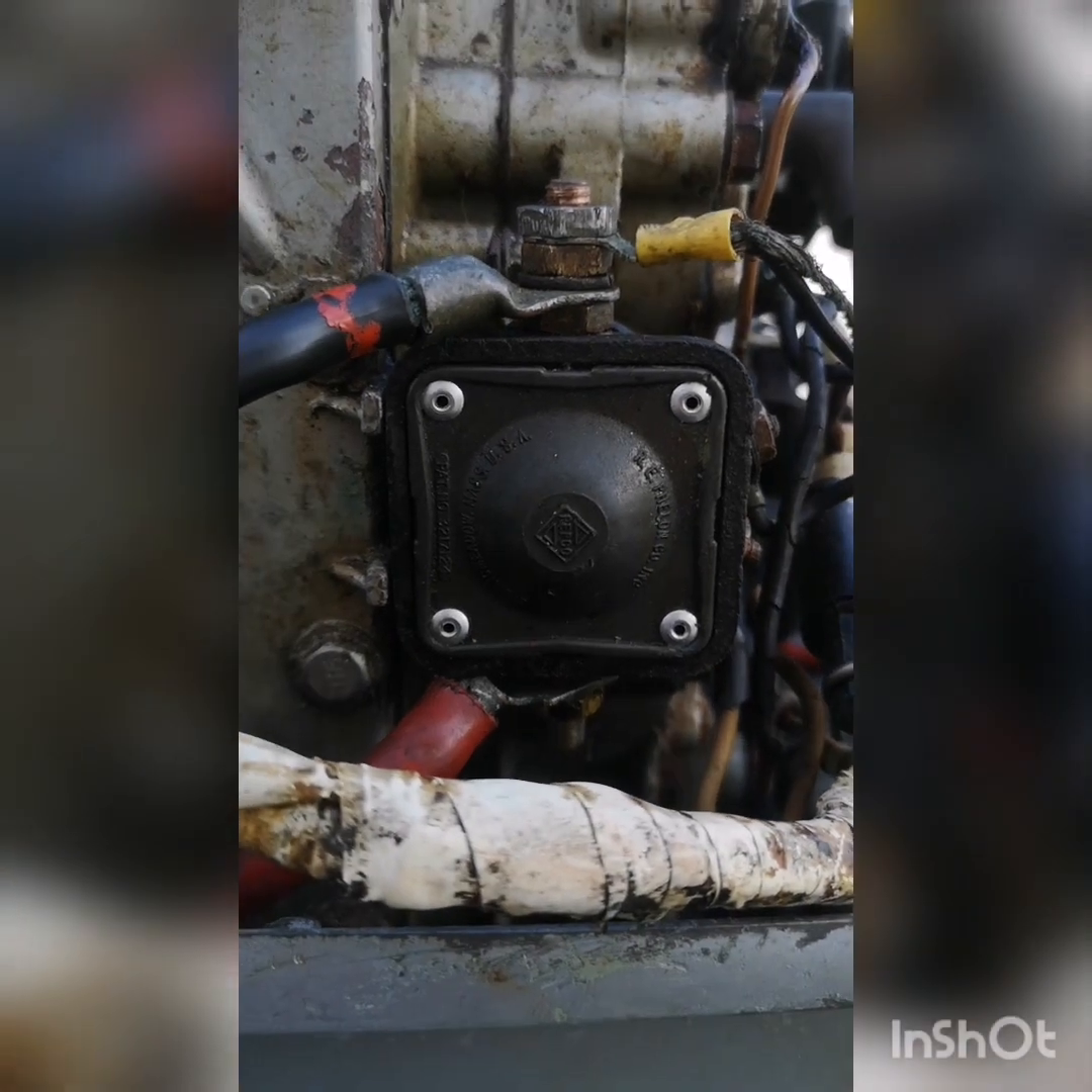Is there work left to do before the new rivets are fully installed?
No.